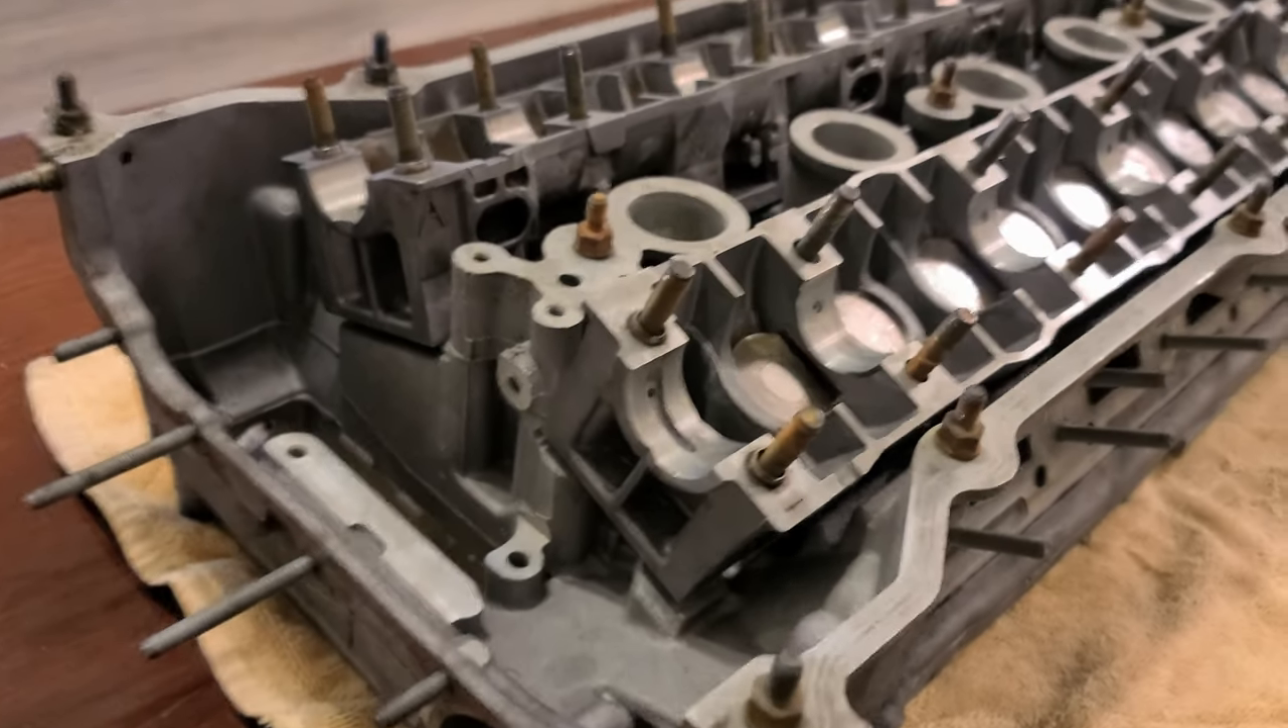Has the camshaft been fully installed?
No.